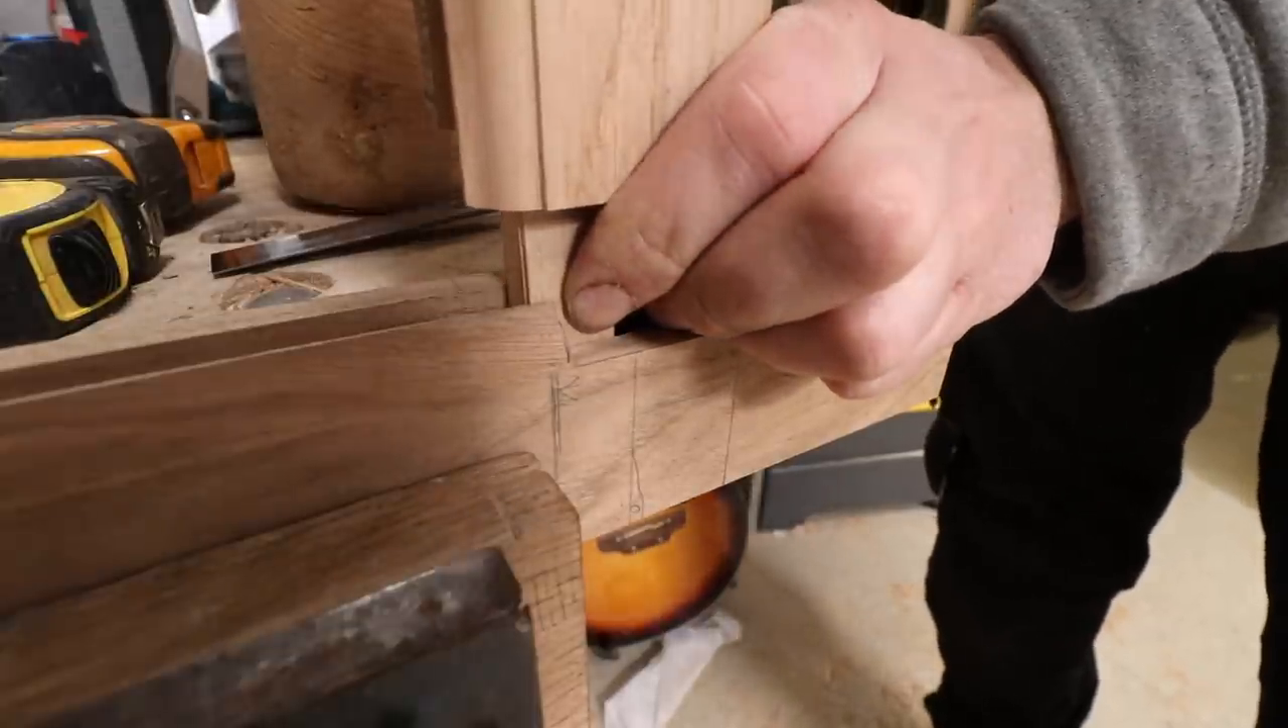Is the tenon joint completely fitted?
No.